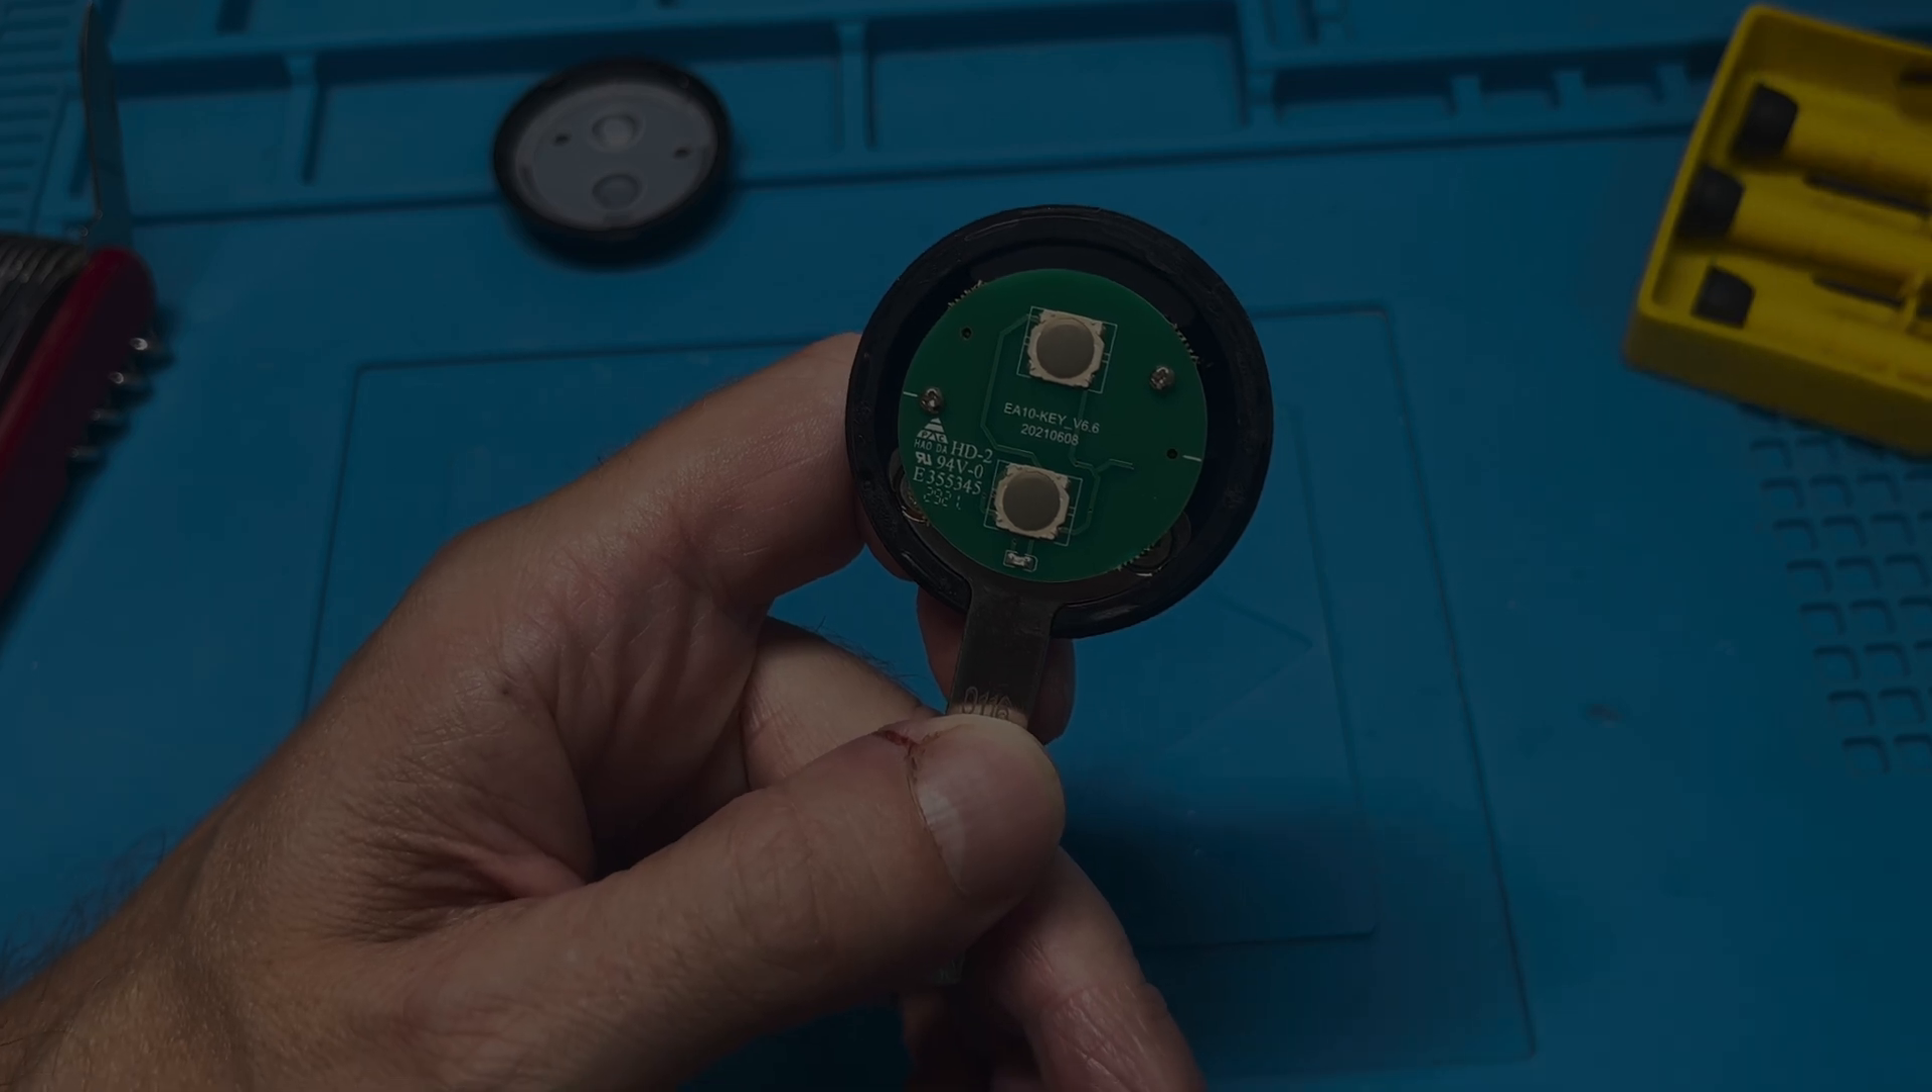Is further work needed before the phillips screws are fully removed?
Yes.